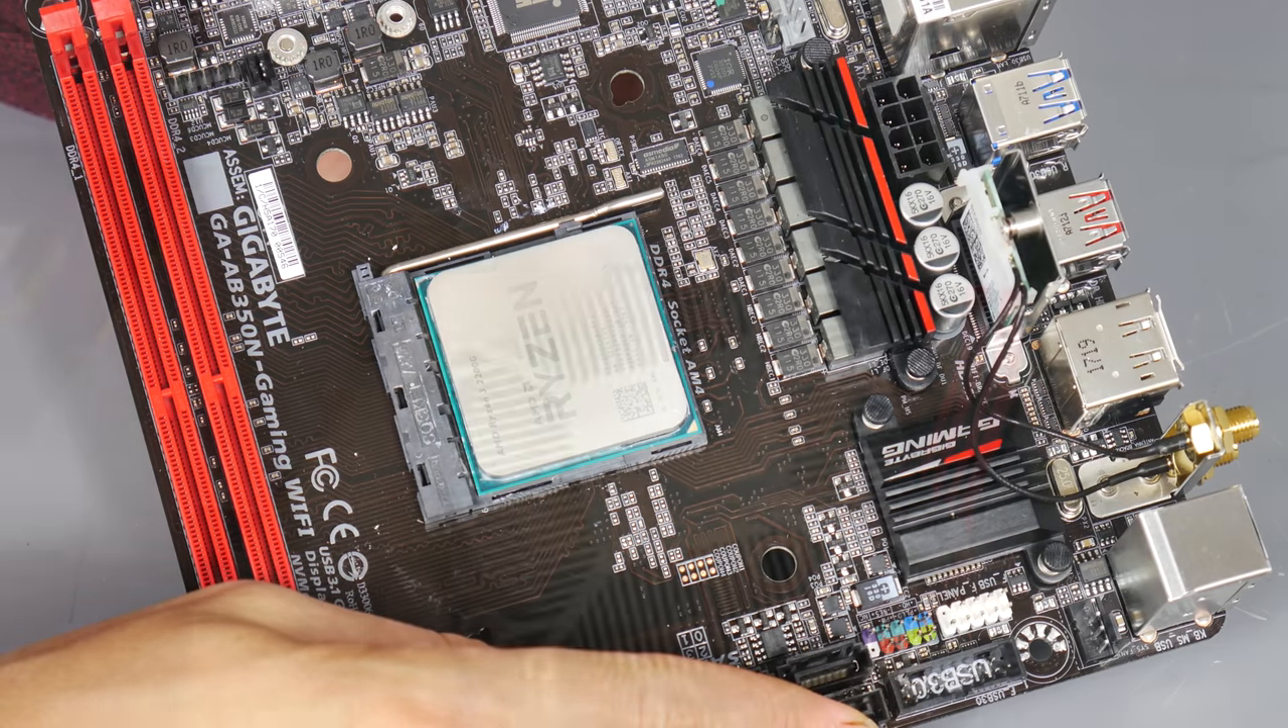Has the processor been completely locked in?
Yes.